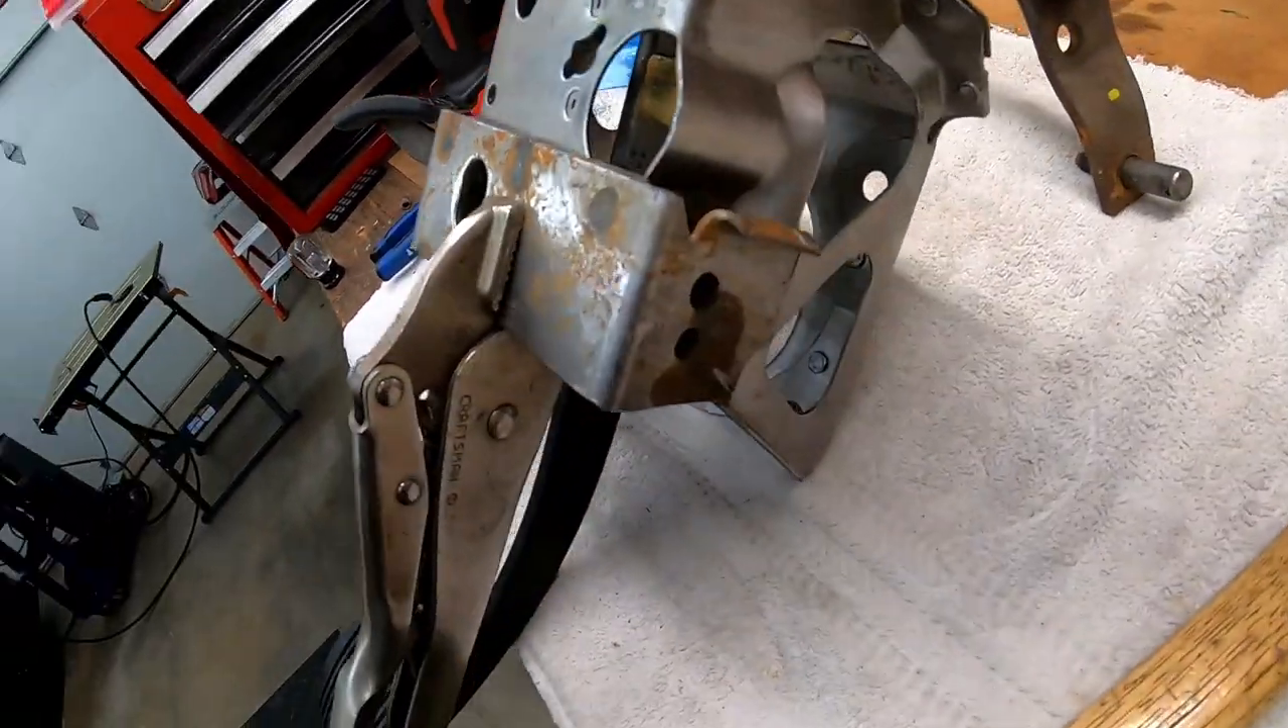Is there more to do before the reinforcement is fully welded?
Yes.